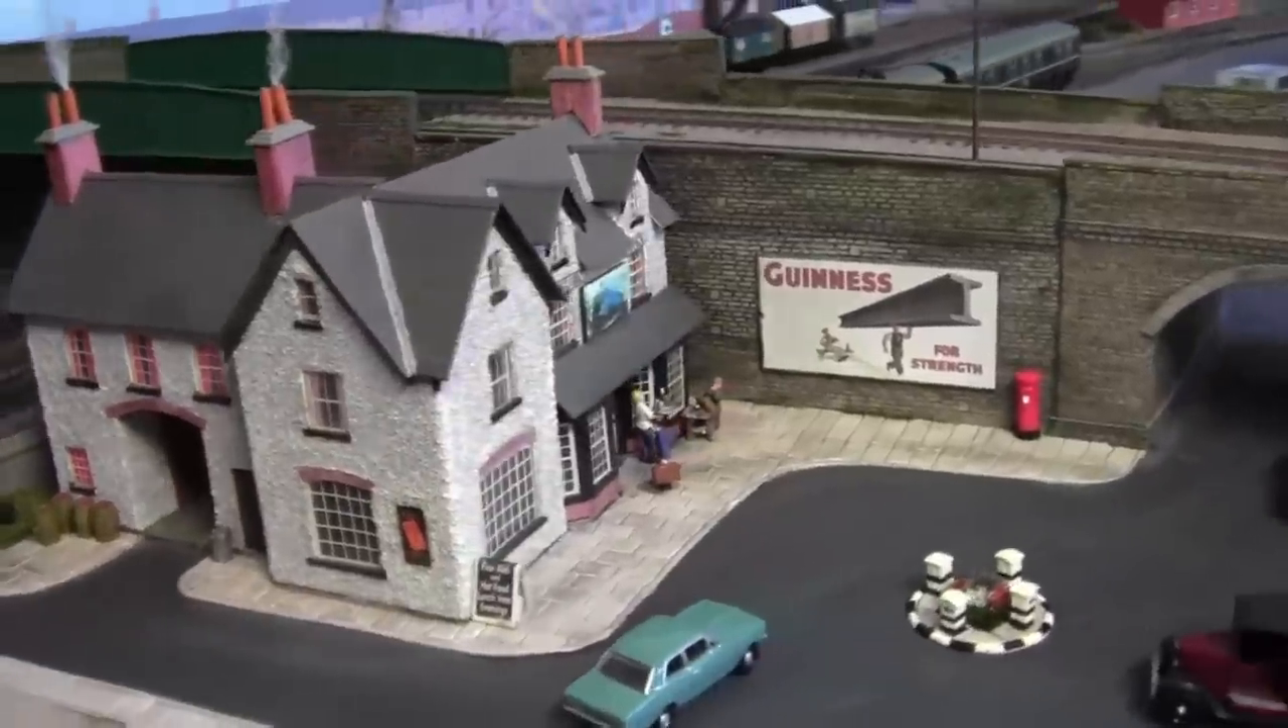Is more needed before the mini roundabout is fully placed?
No.